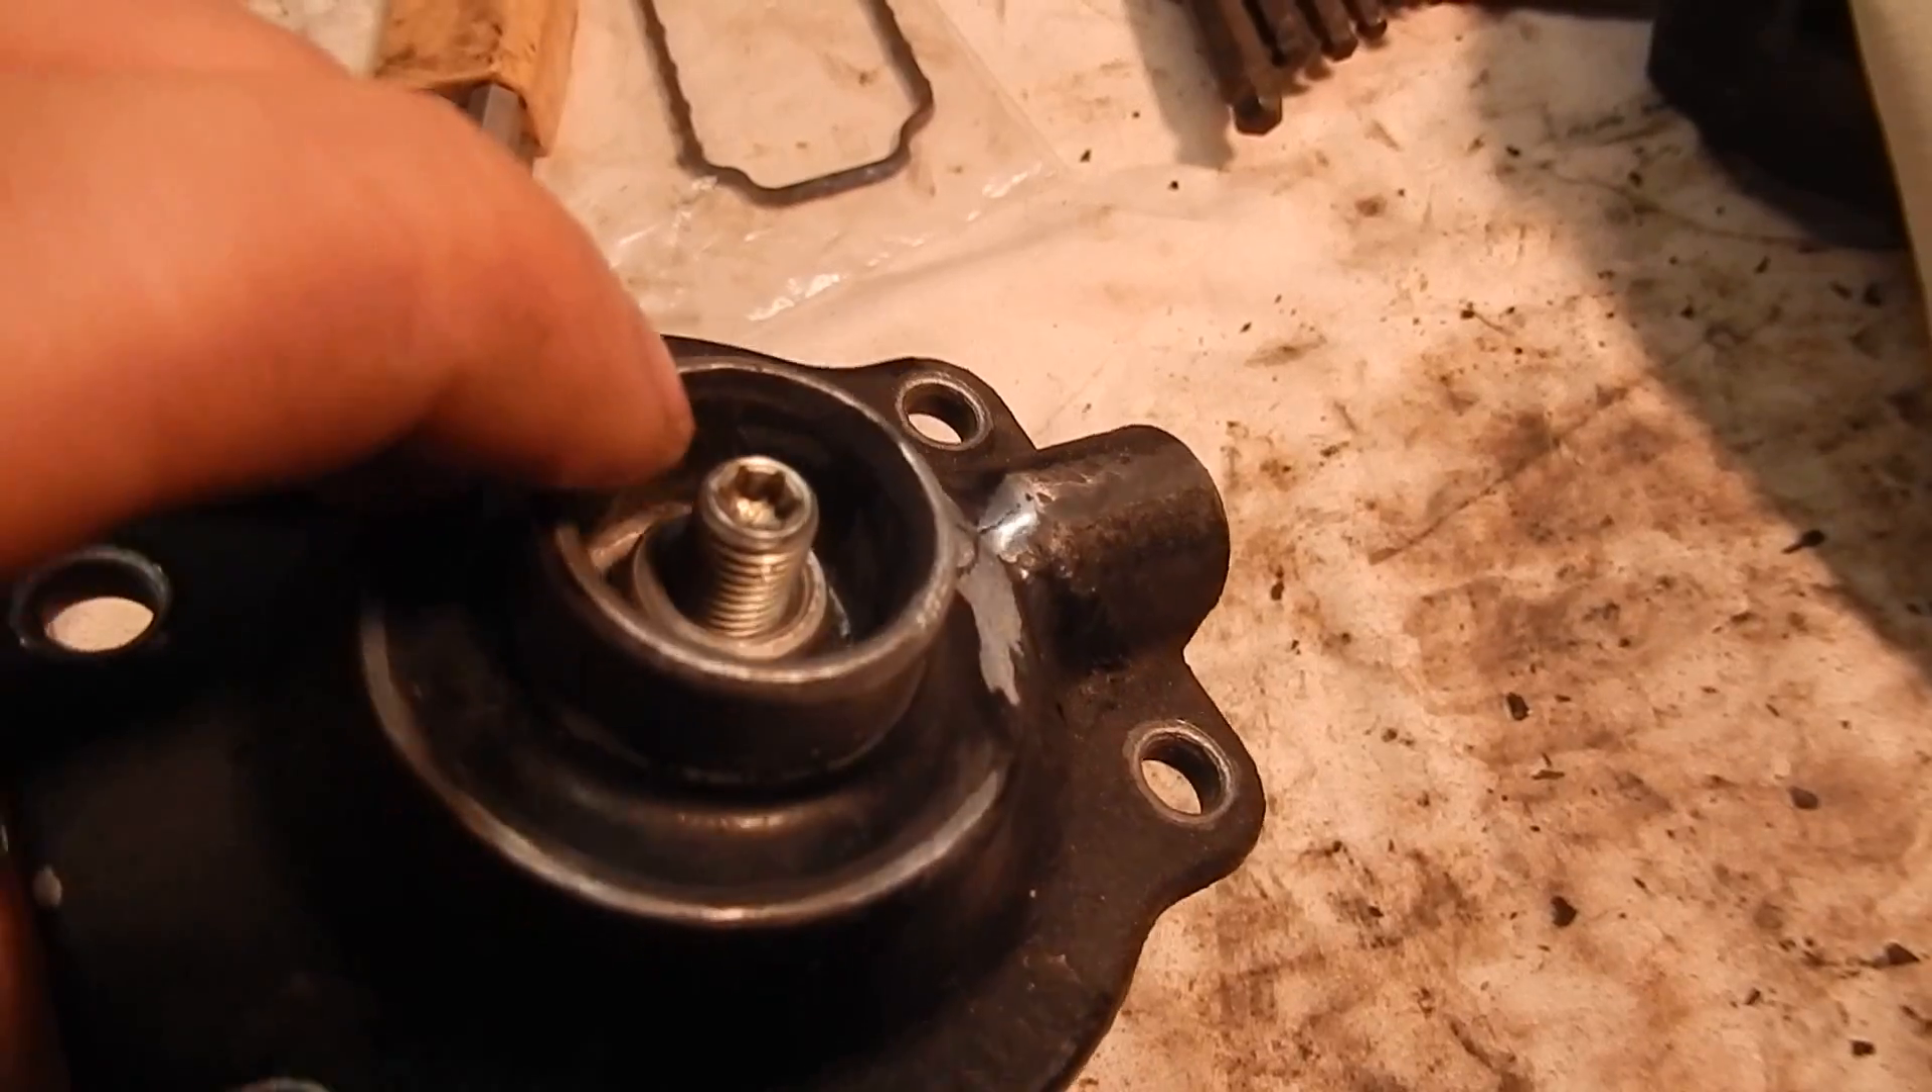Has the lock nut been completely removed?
Yes.